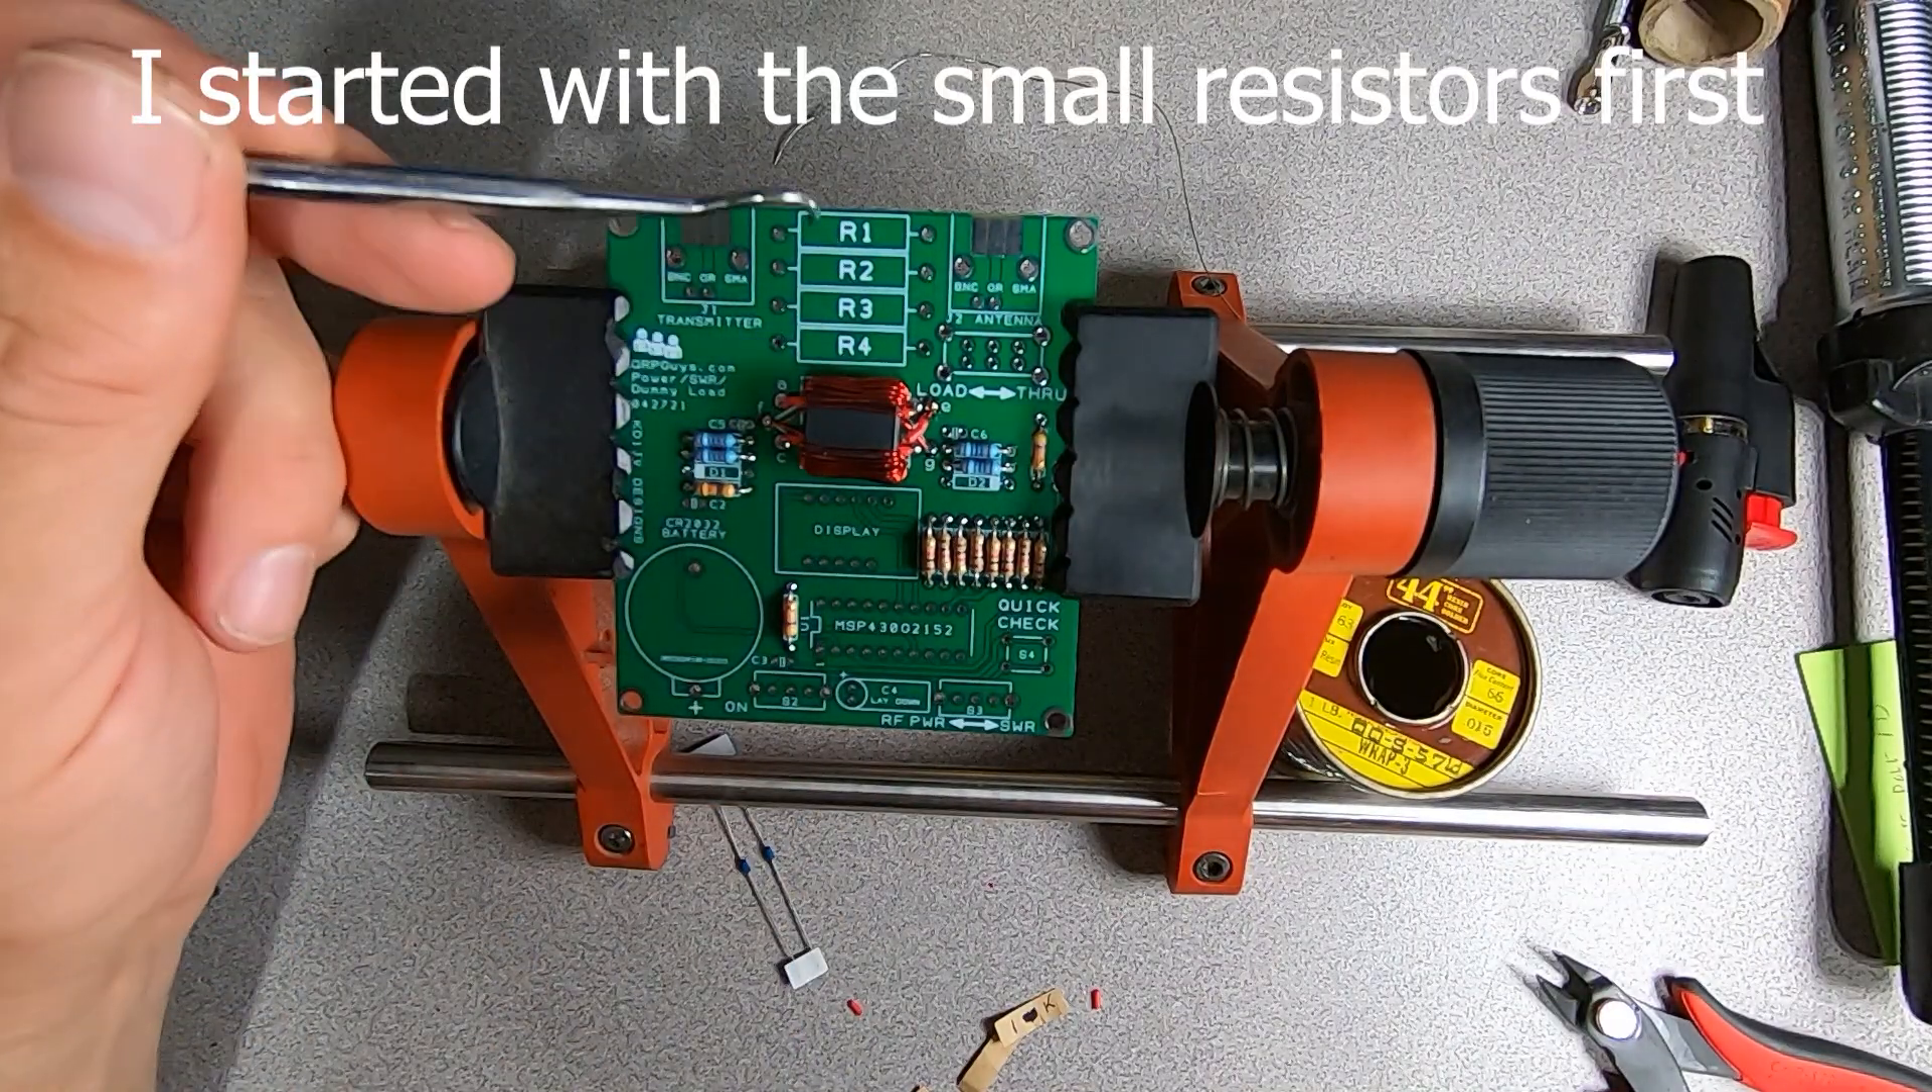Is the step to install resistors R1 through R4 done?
No.